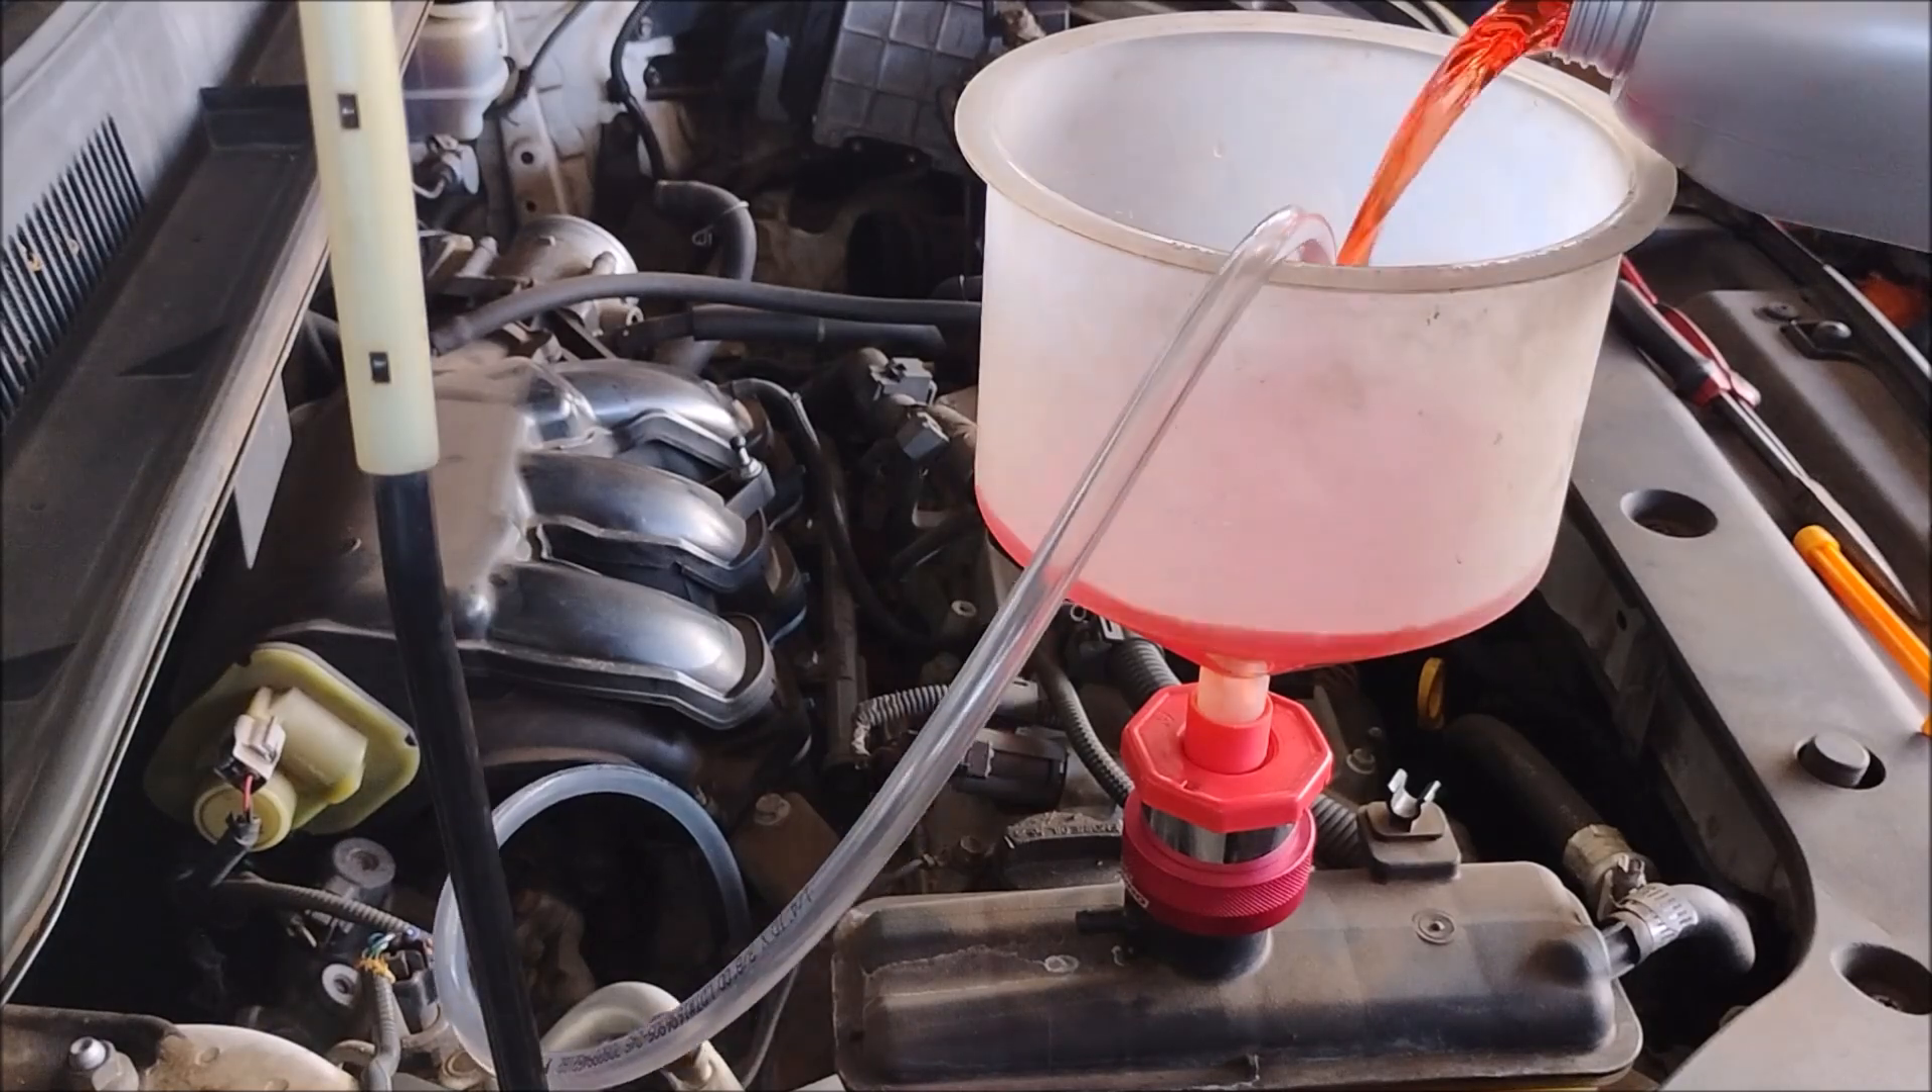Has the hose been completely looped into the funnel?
Yes.